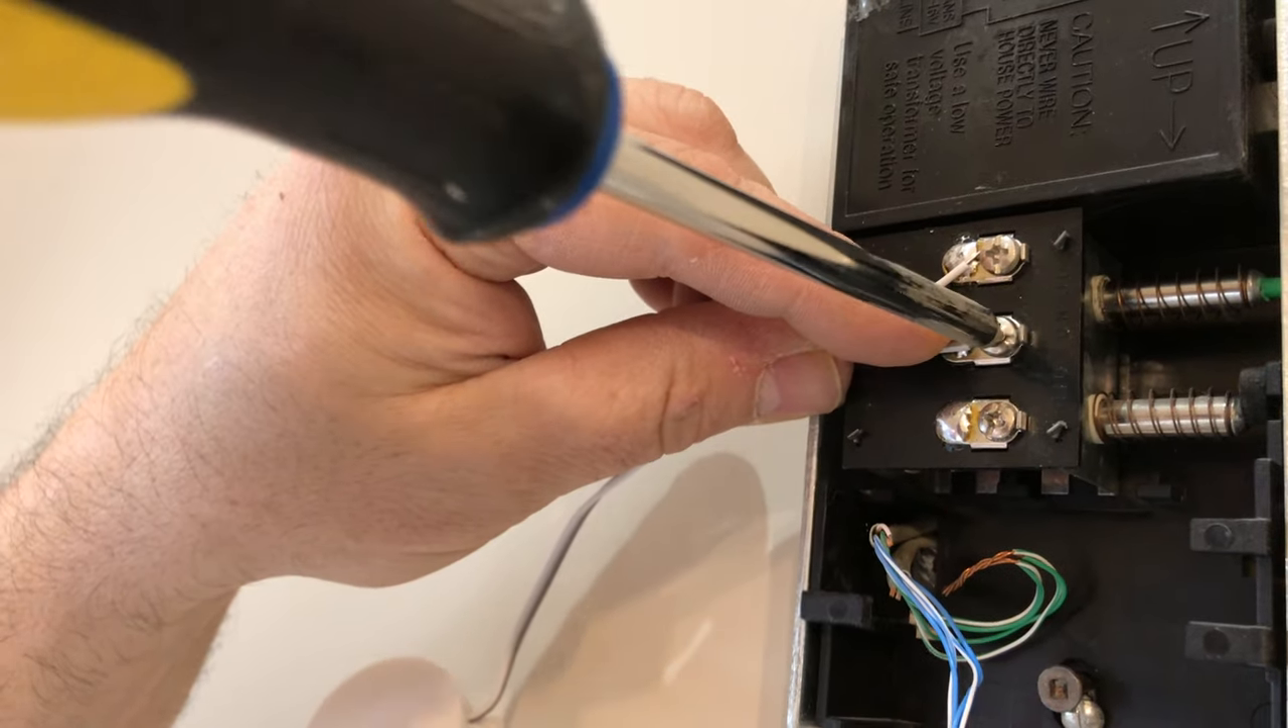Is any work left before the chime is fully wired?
Yes.